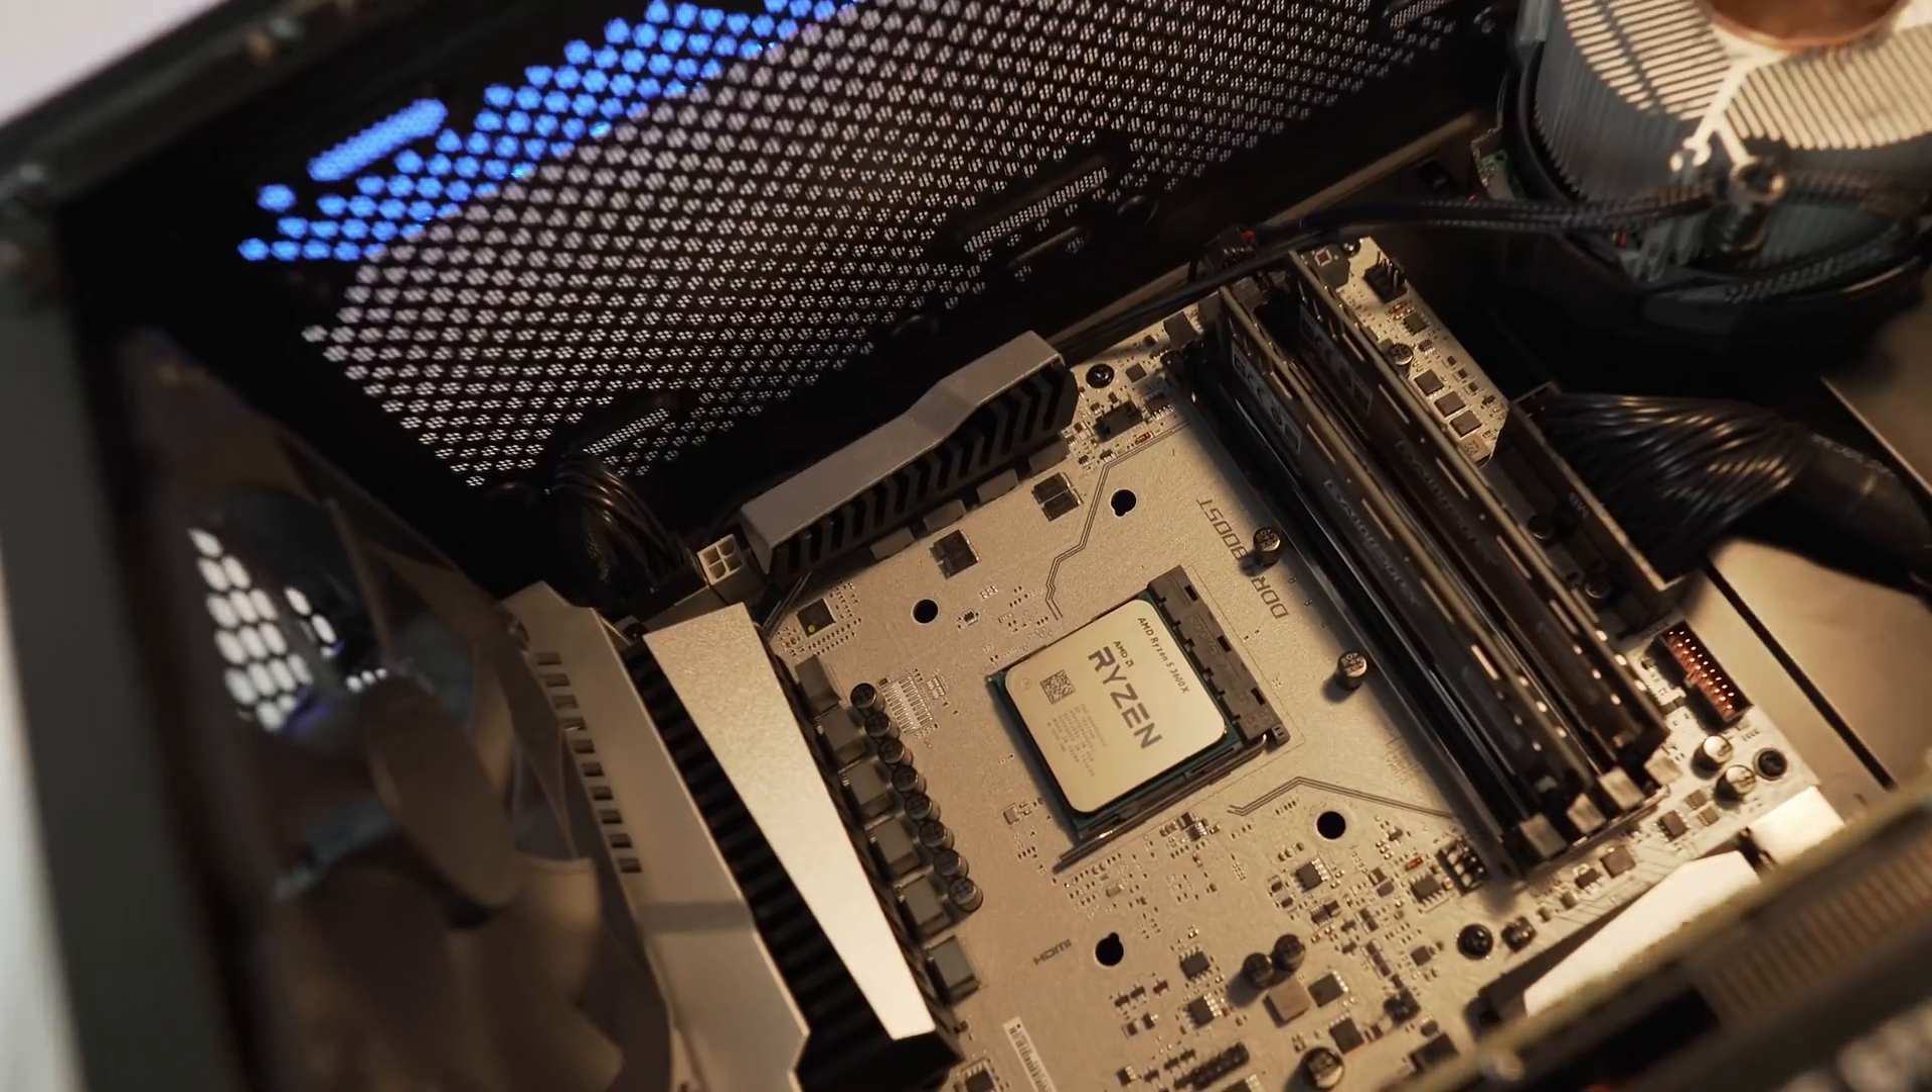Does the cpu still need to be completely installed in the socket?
No.